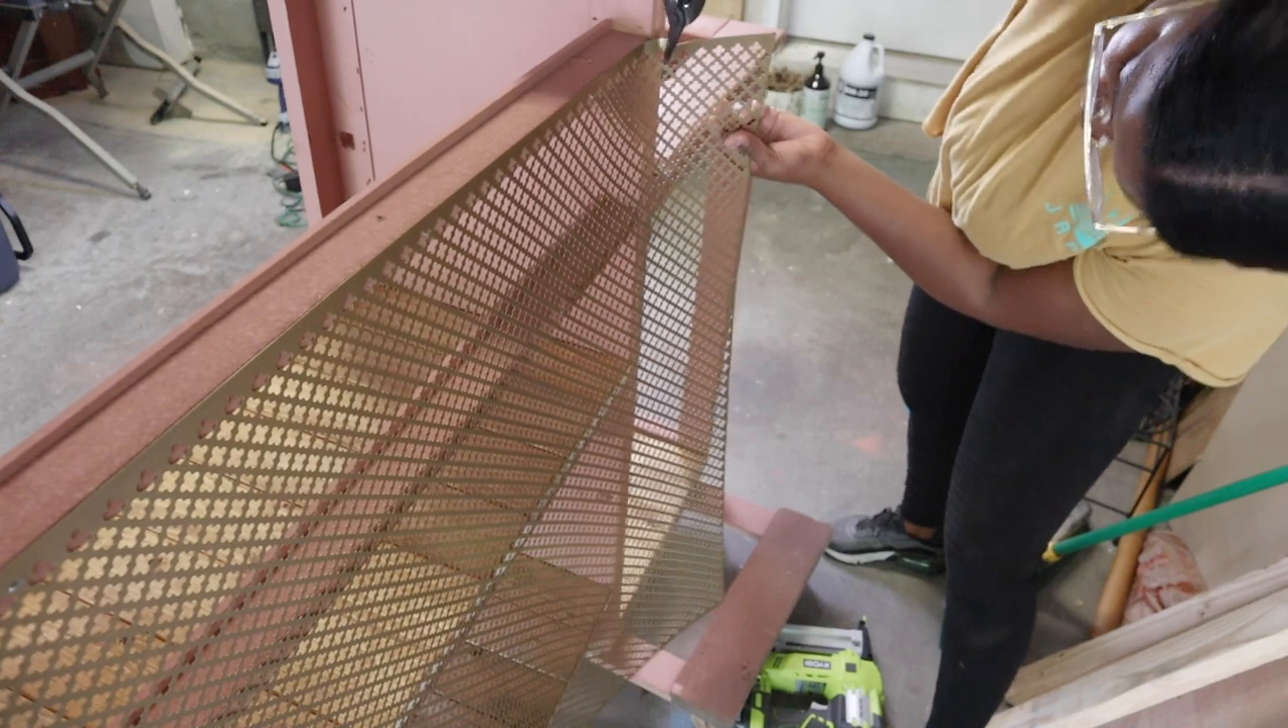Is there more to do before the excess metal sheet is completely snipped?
Yes.